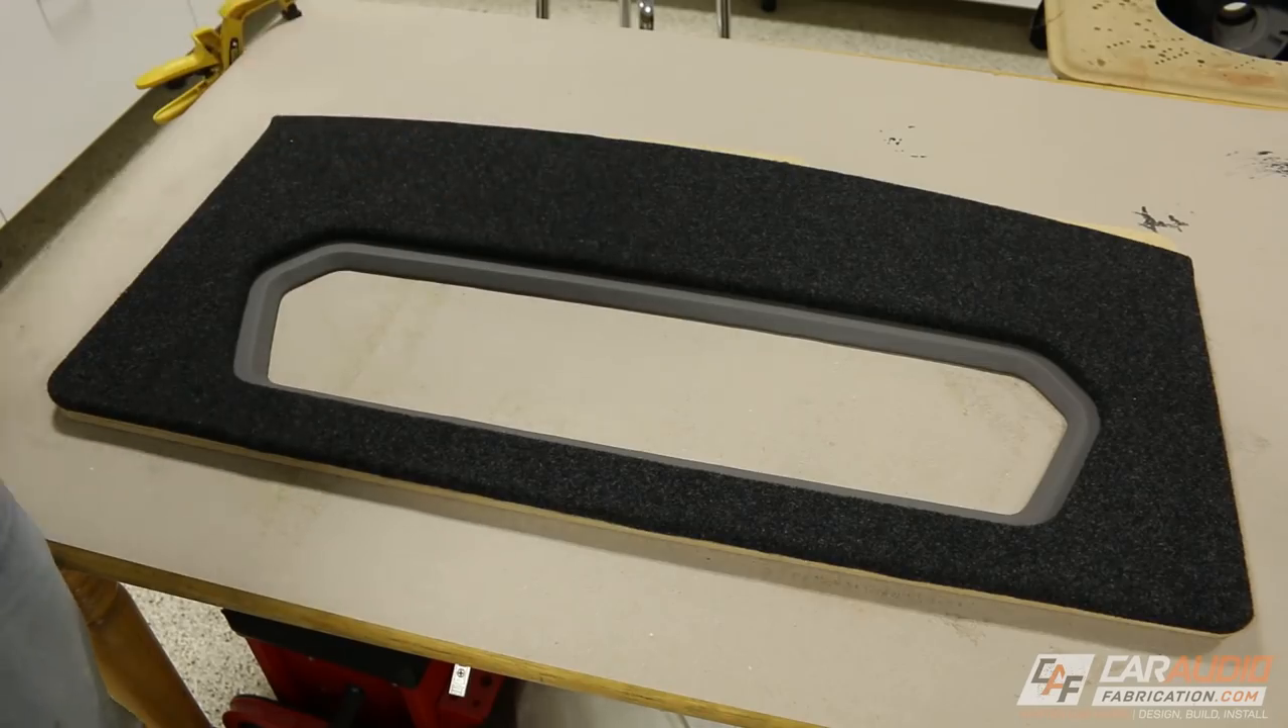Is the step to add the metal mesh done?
No.